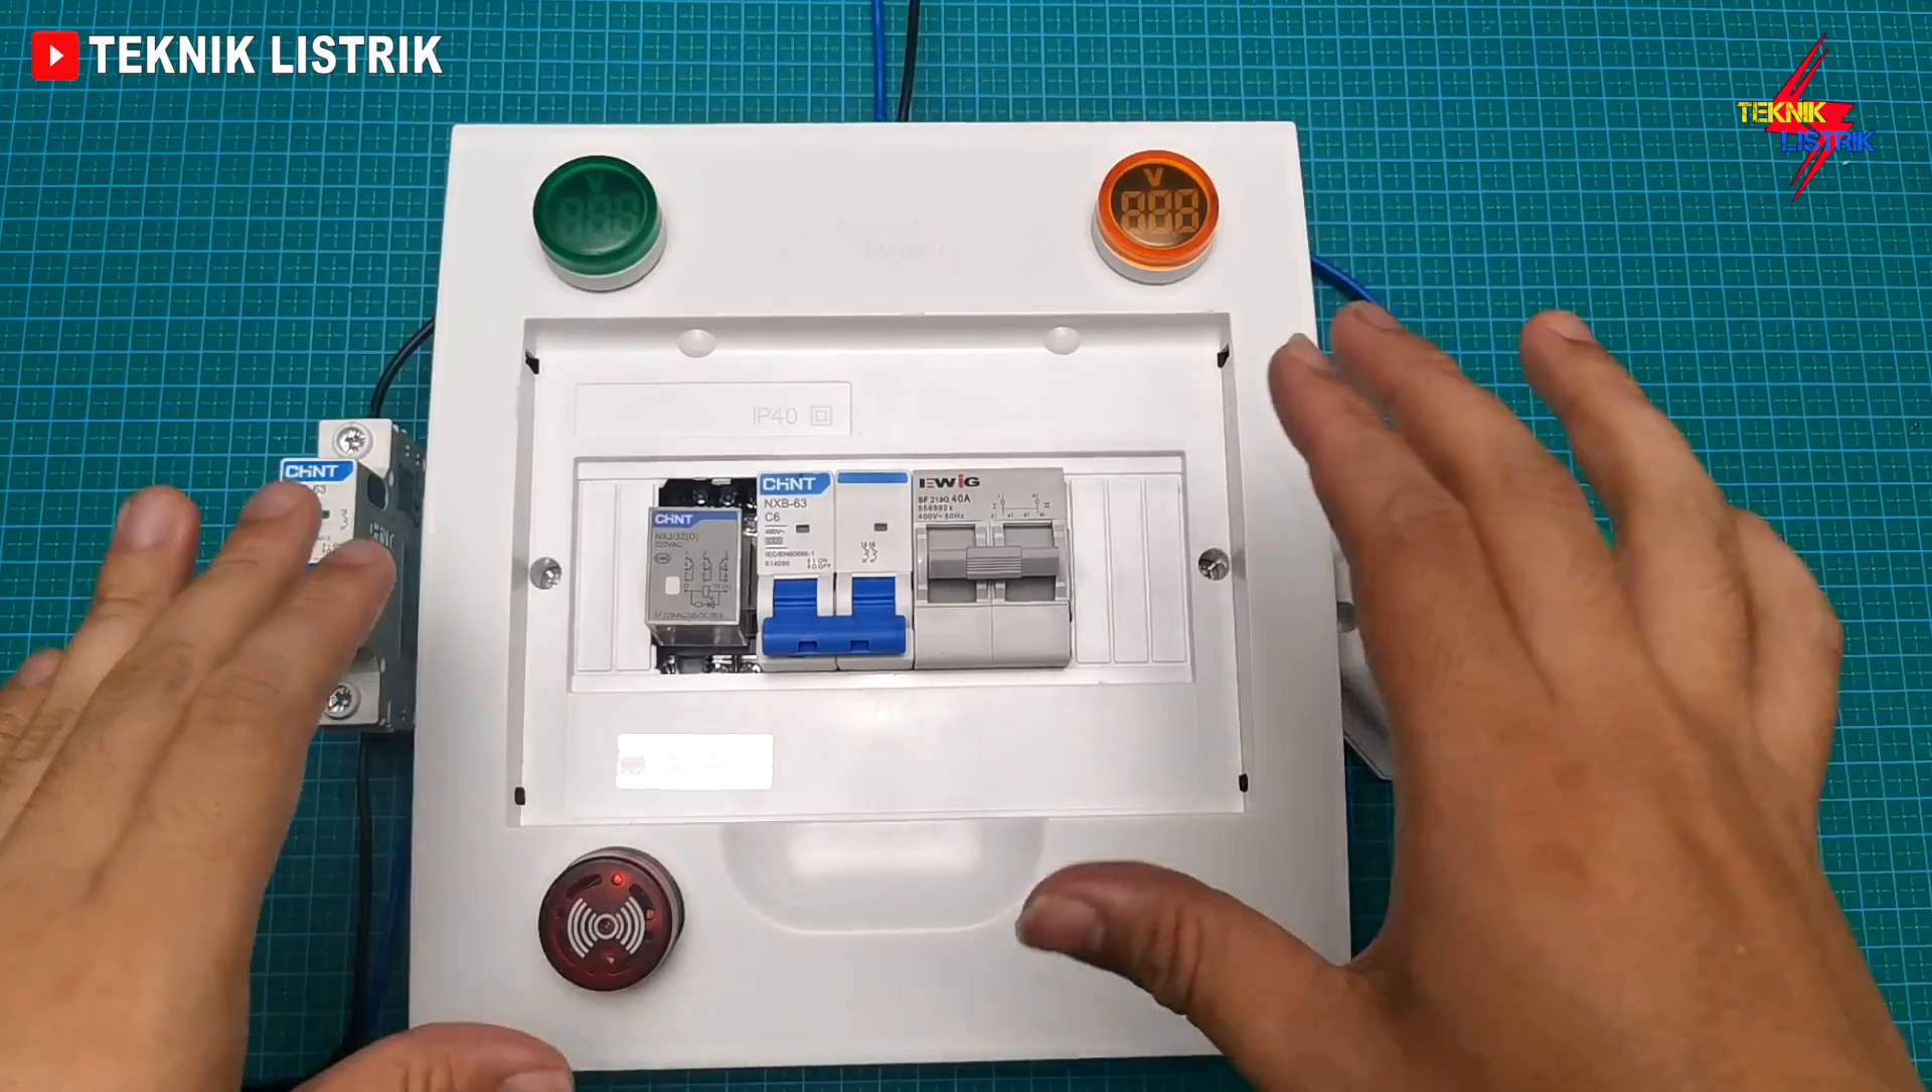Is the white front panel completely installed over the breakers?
Yes.